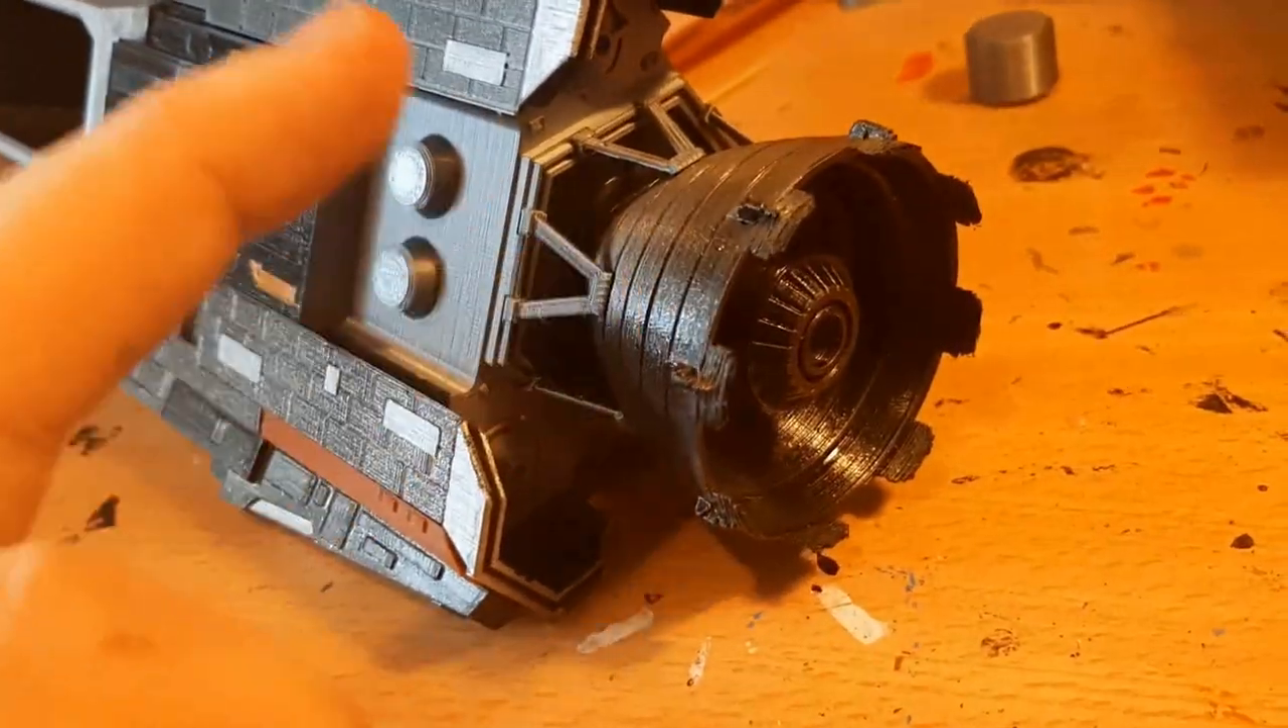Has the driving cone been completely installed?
Yes.